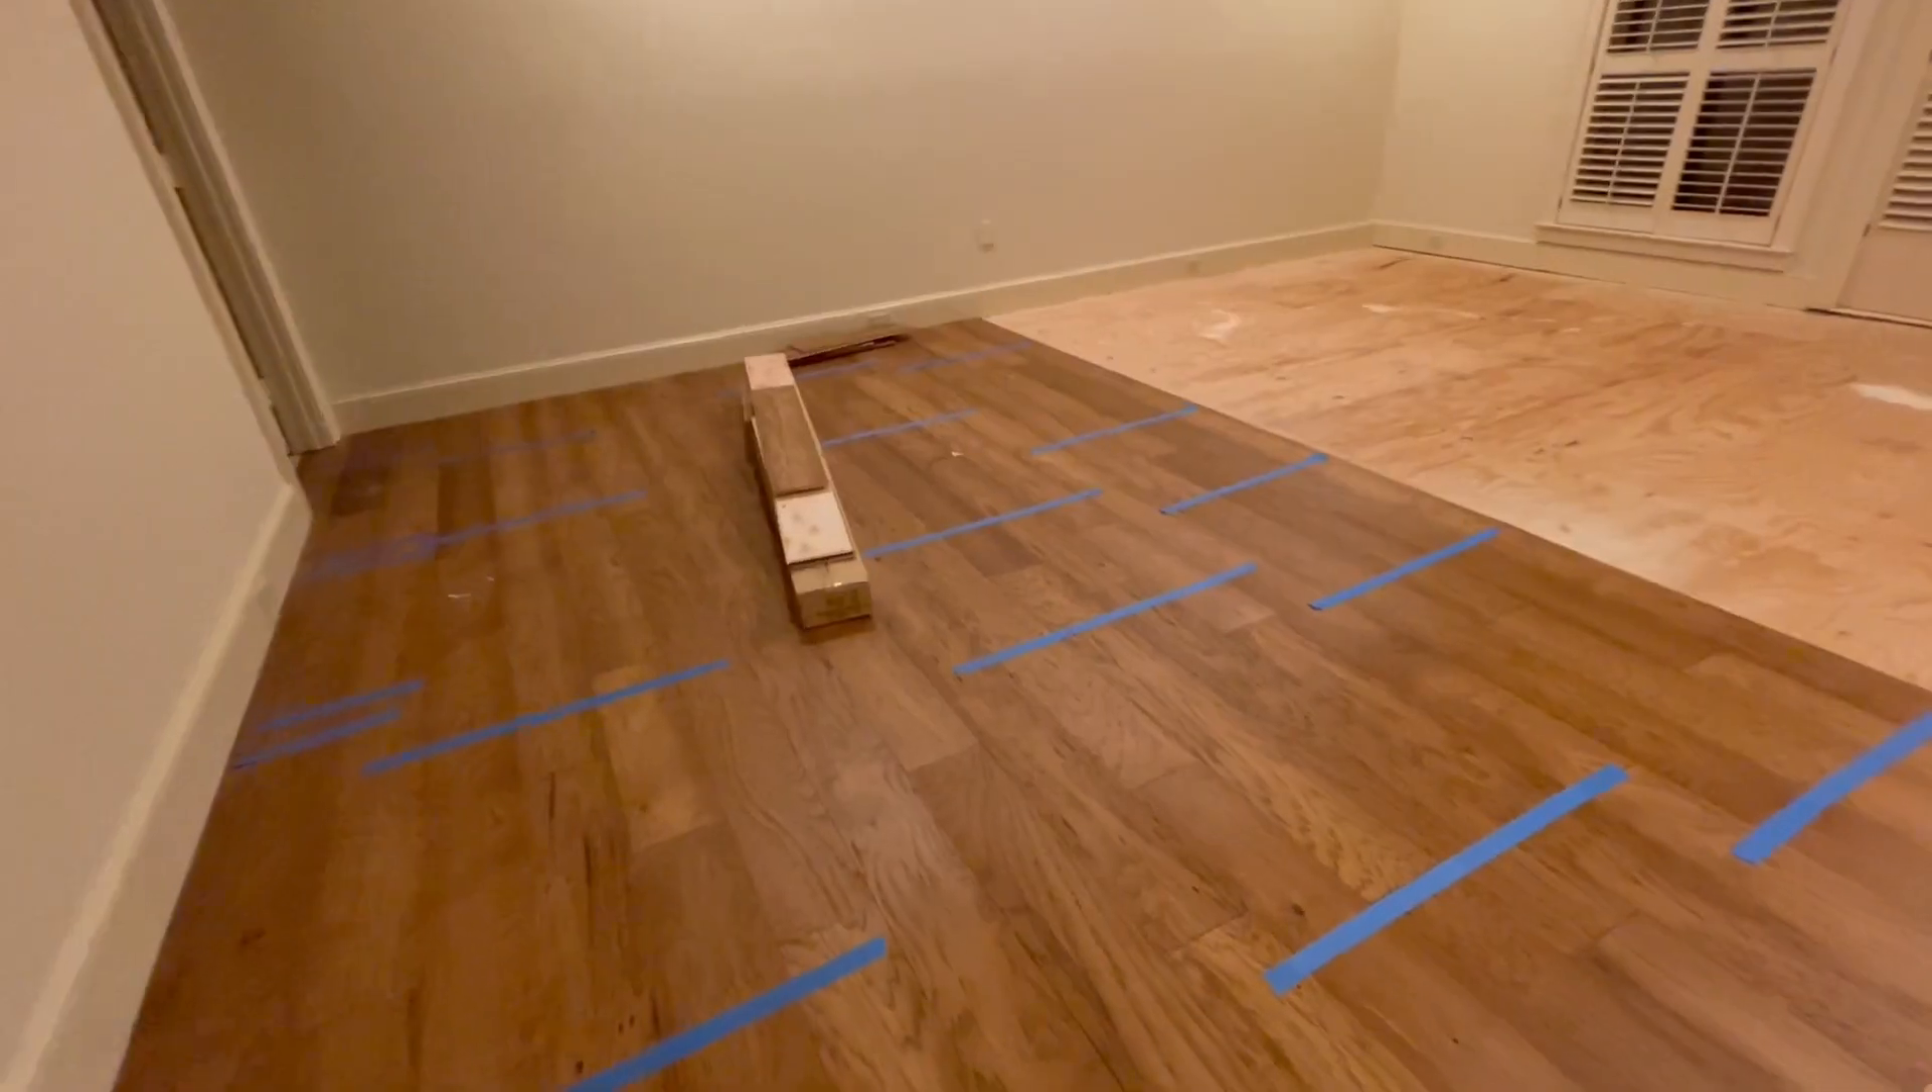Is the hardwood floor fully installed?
No.